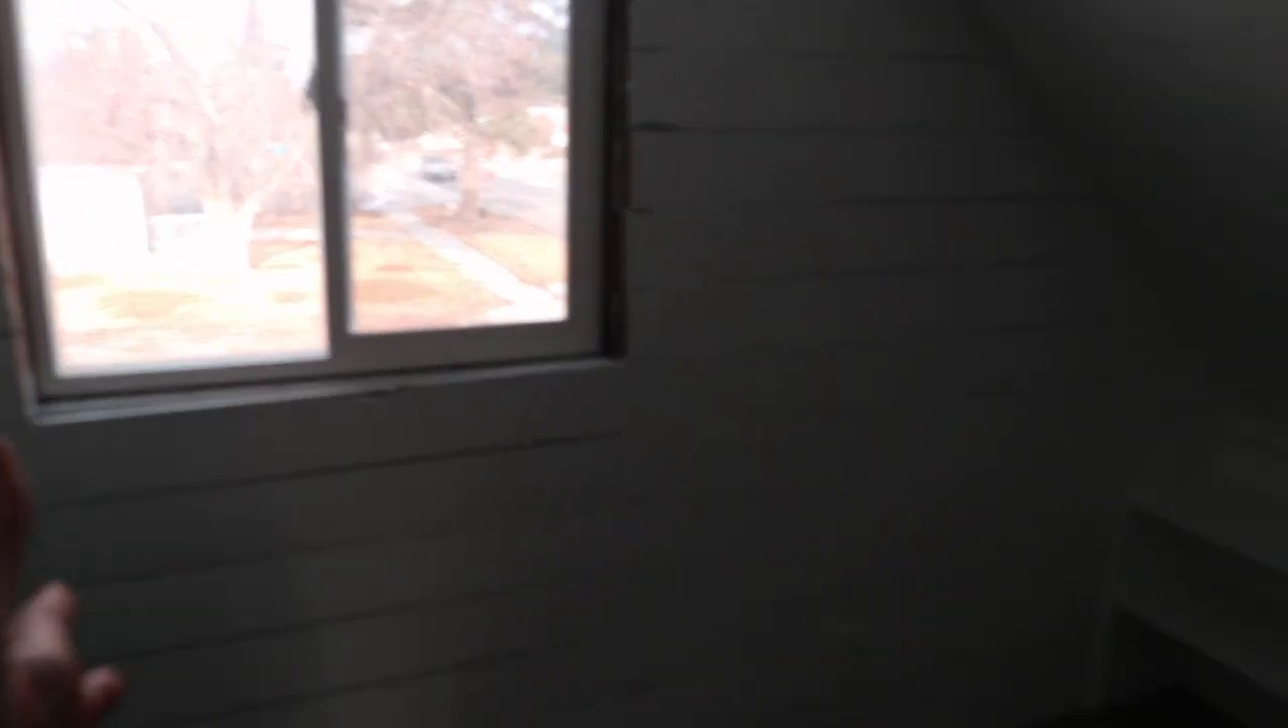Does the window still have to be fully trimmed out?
Yes.